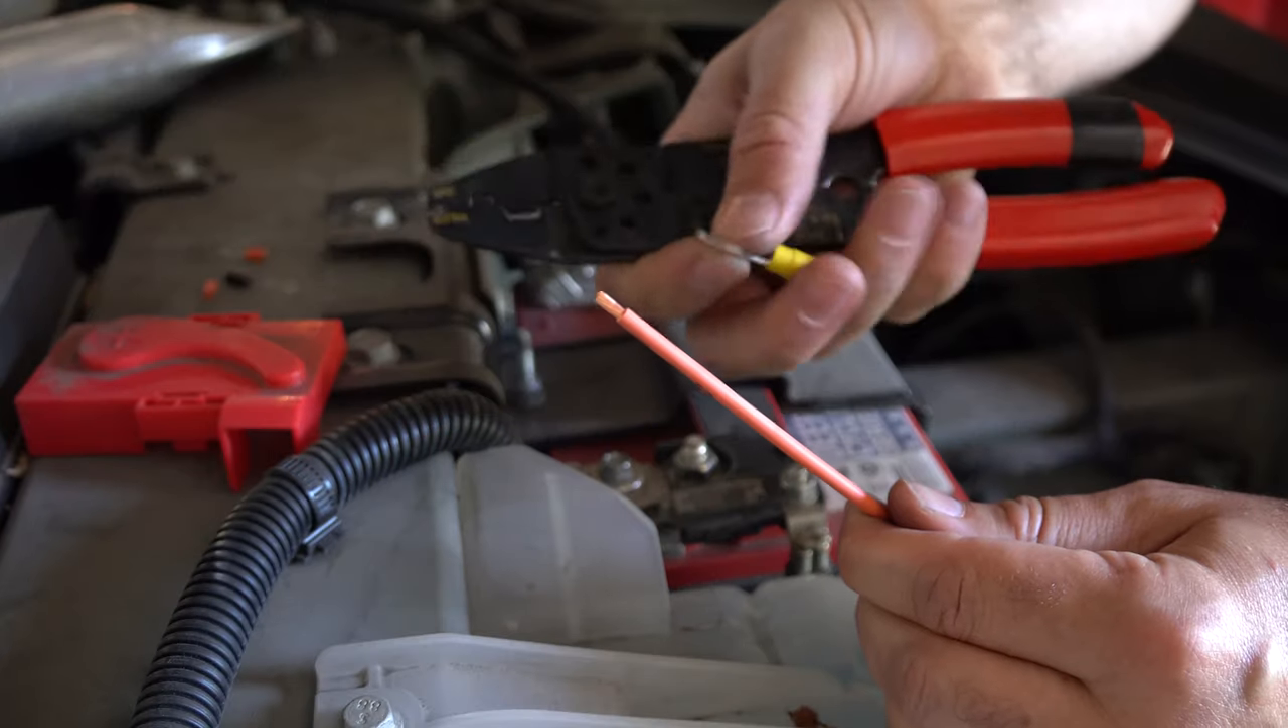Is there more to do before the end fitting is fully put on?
Yes.